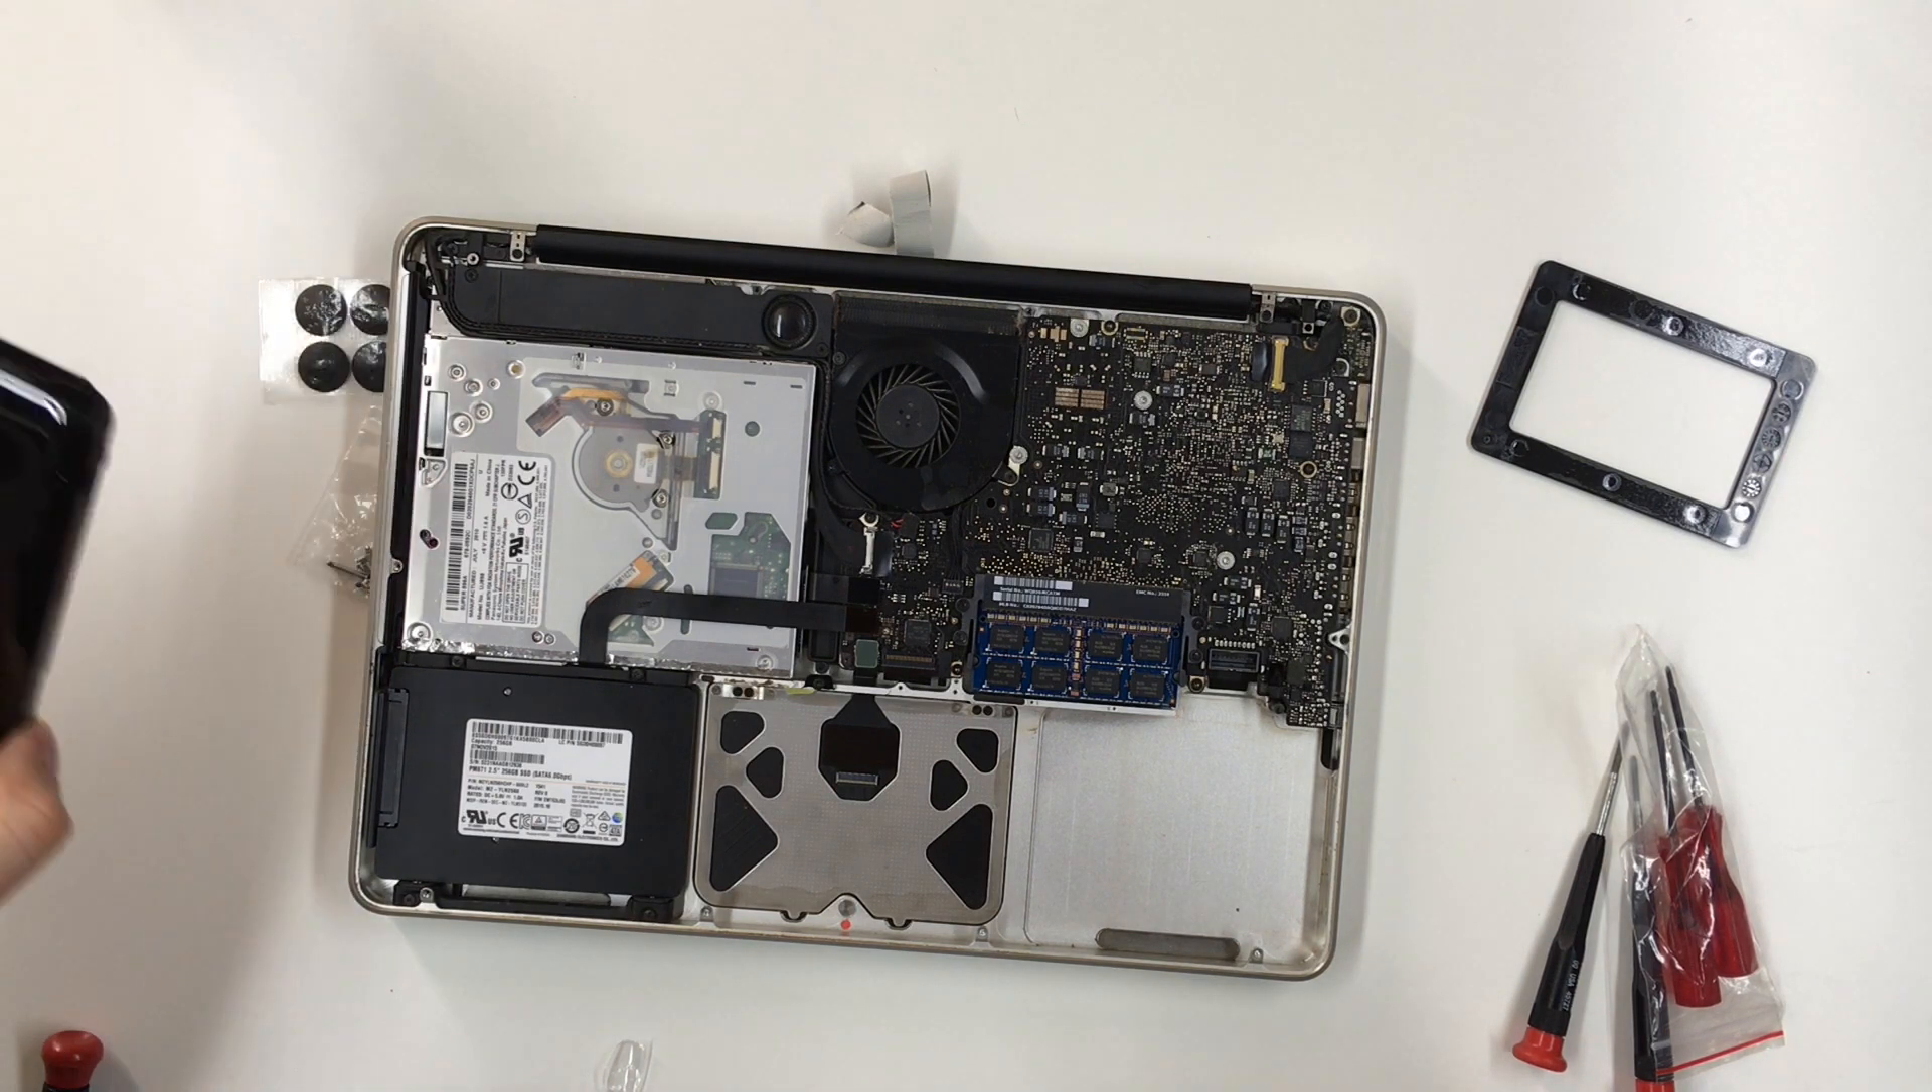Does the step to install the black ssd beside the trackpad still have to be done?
No.